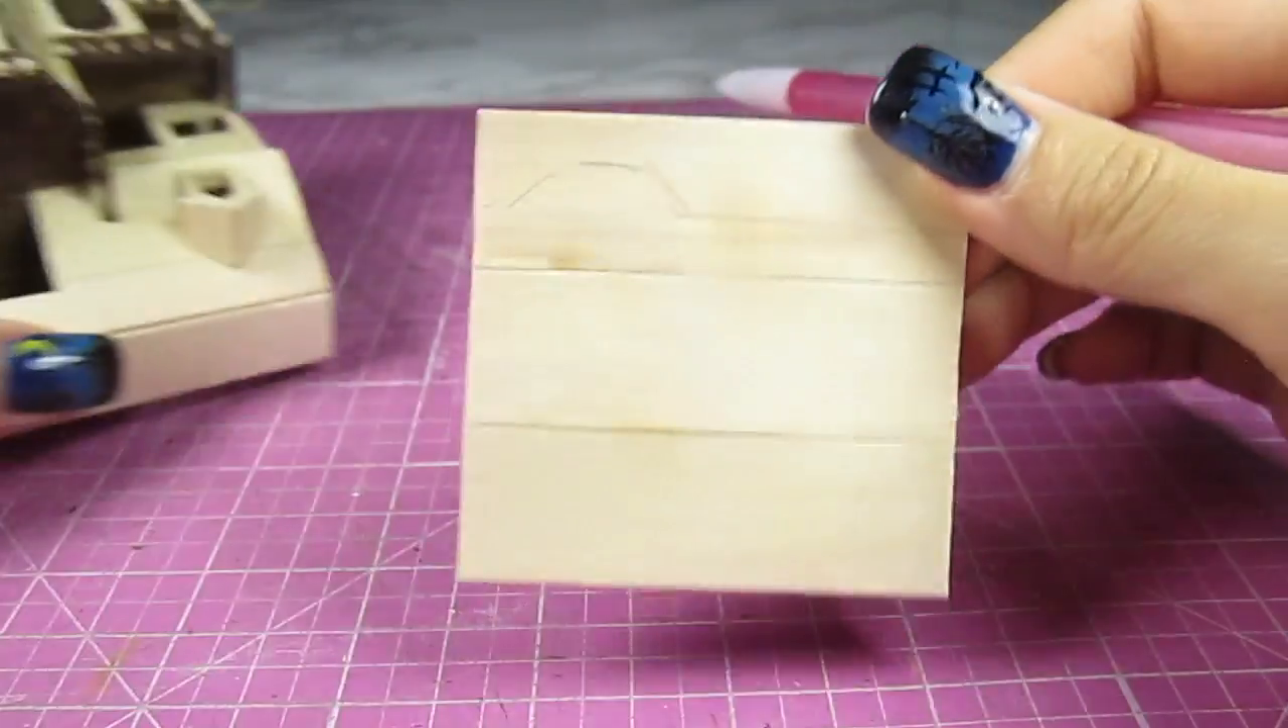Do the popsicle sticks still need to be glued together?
No.